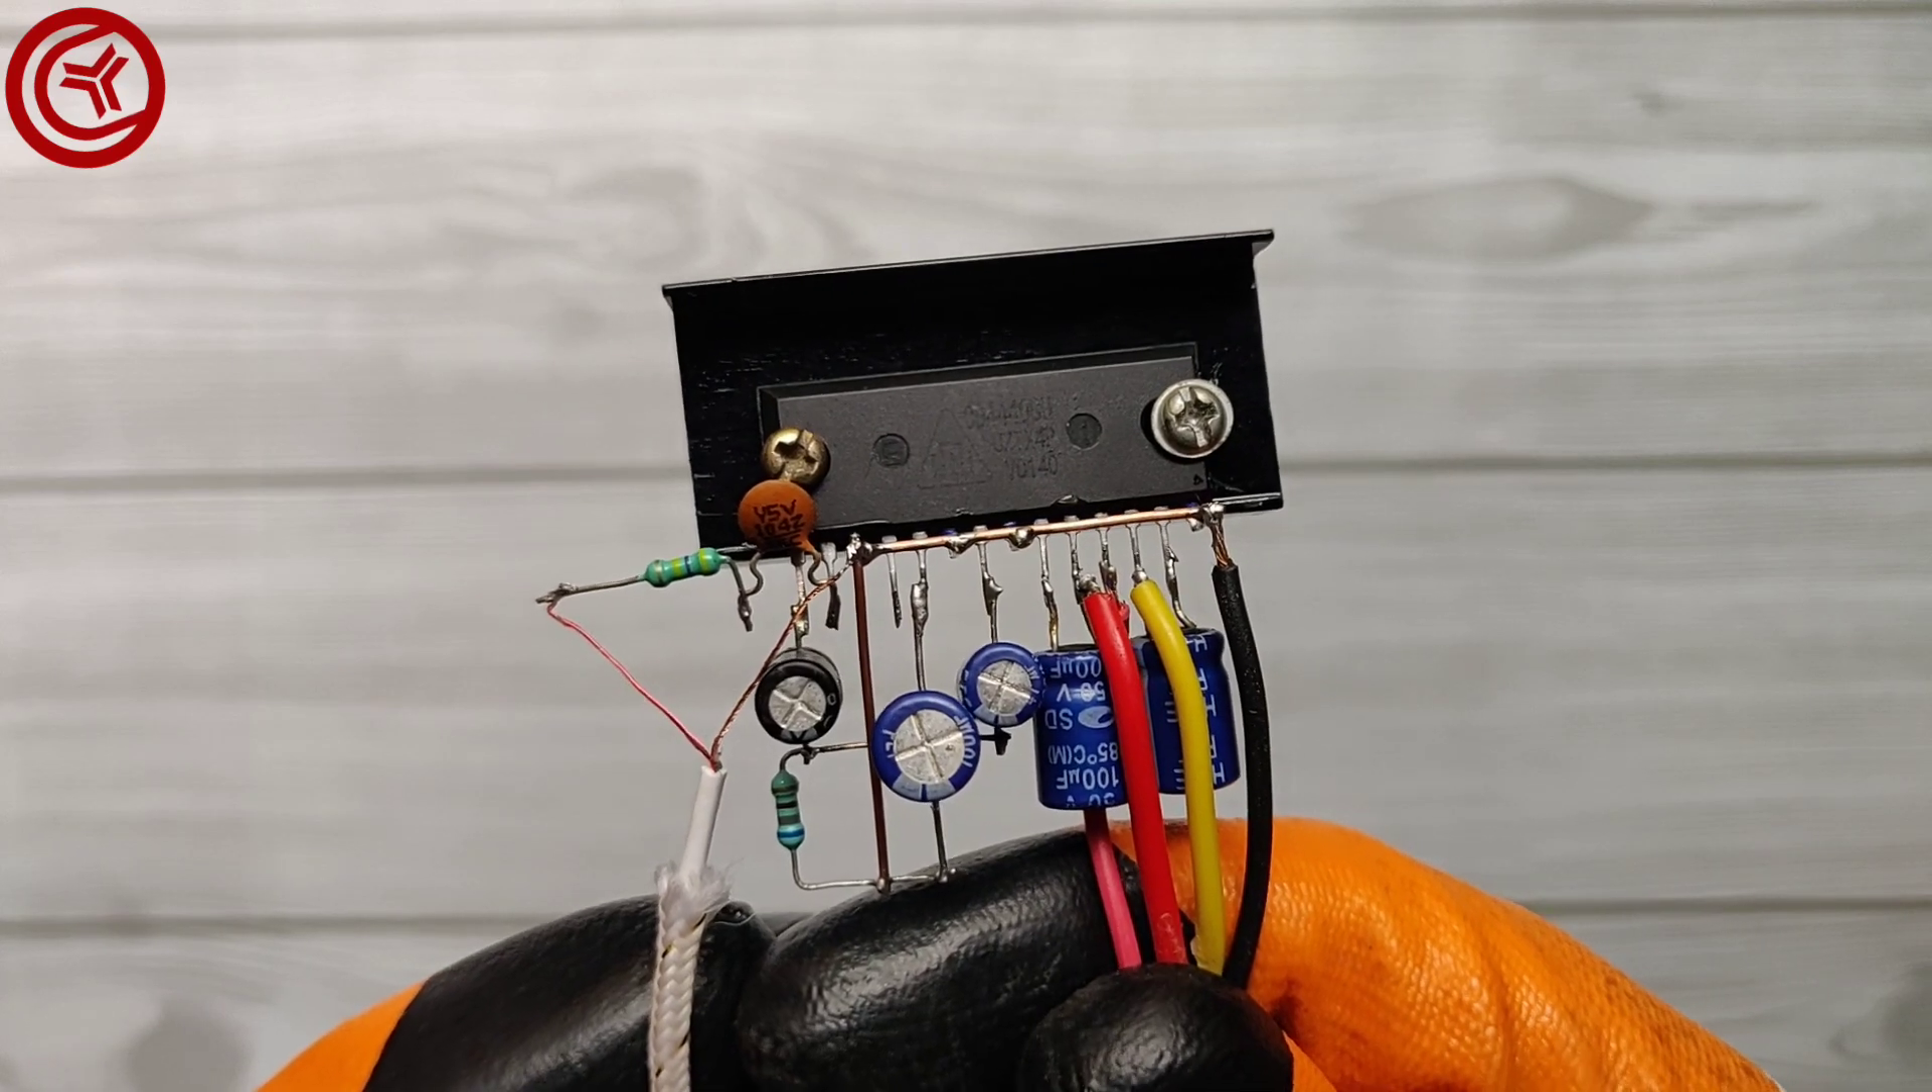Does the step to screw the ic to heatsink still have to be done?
No.